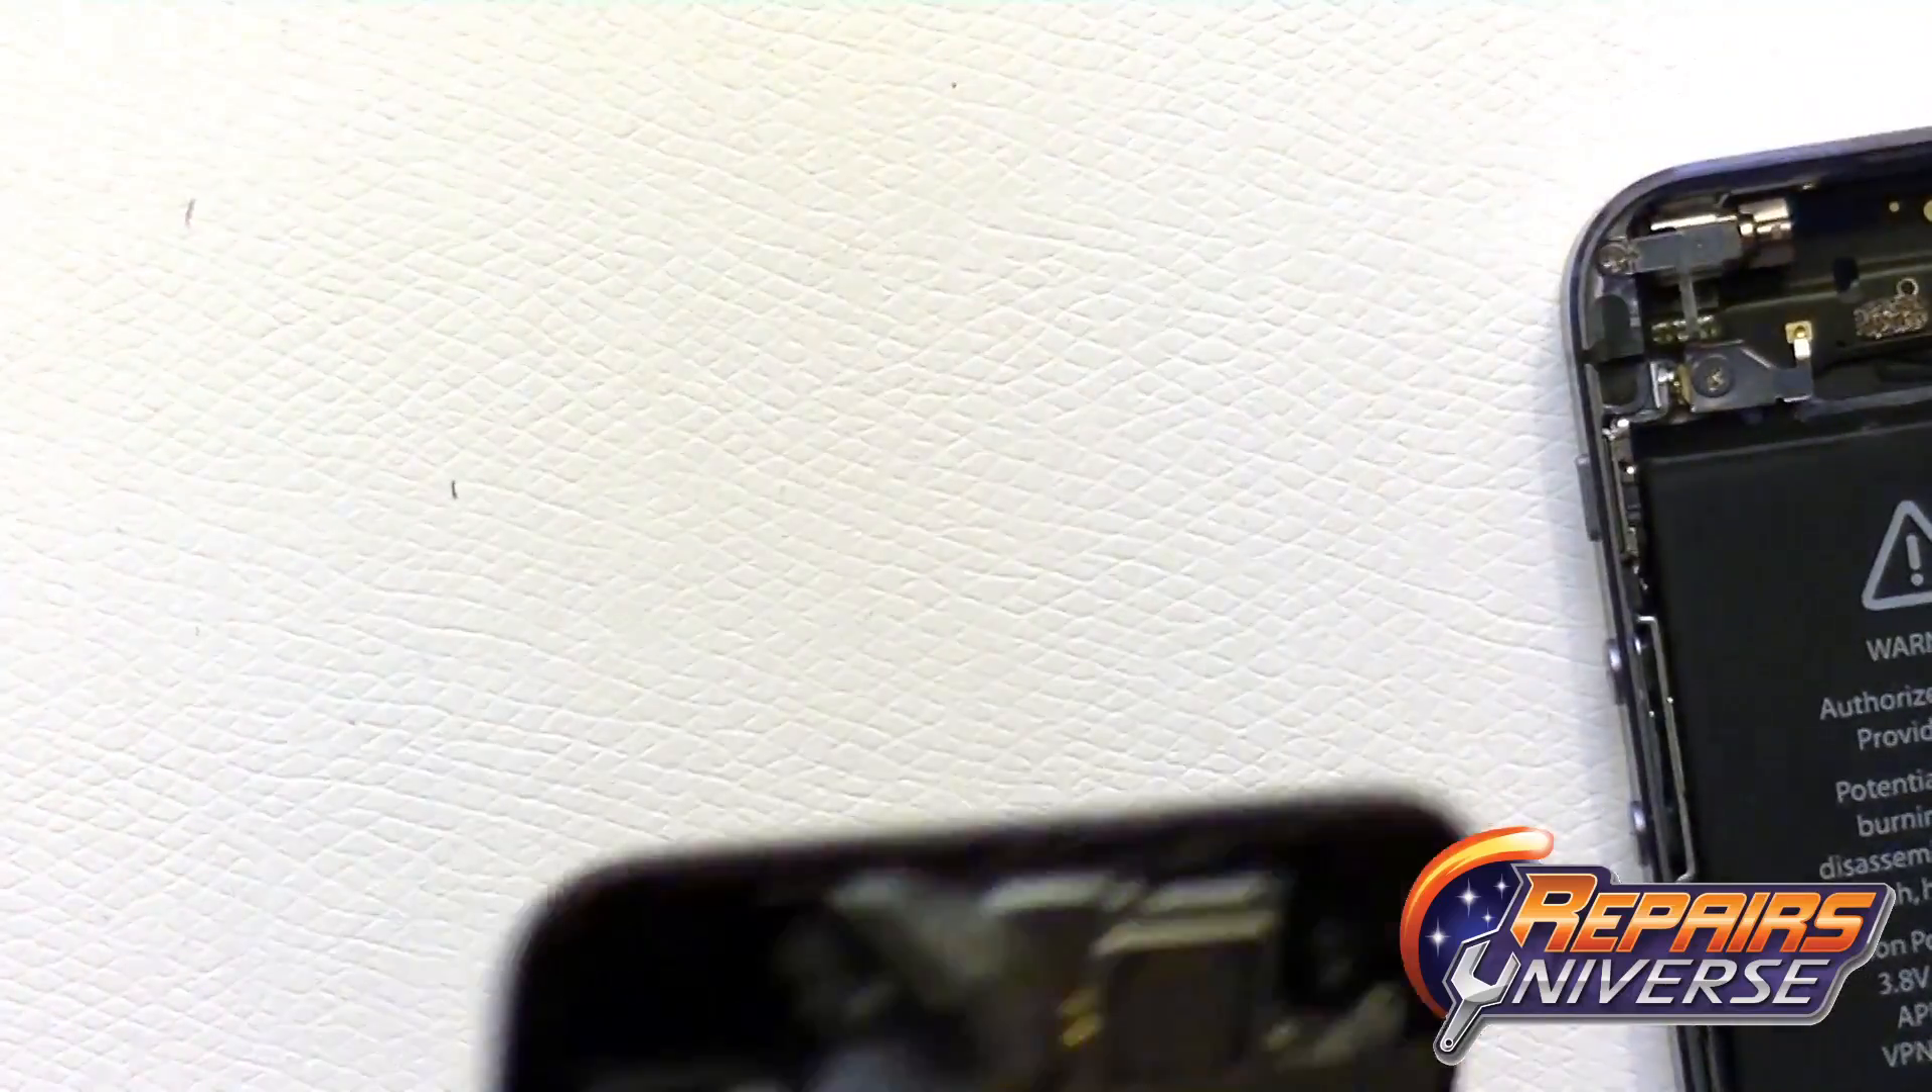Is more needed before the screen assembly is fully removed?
No.